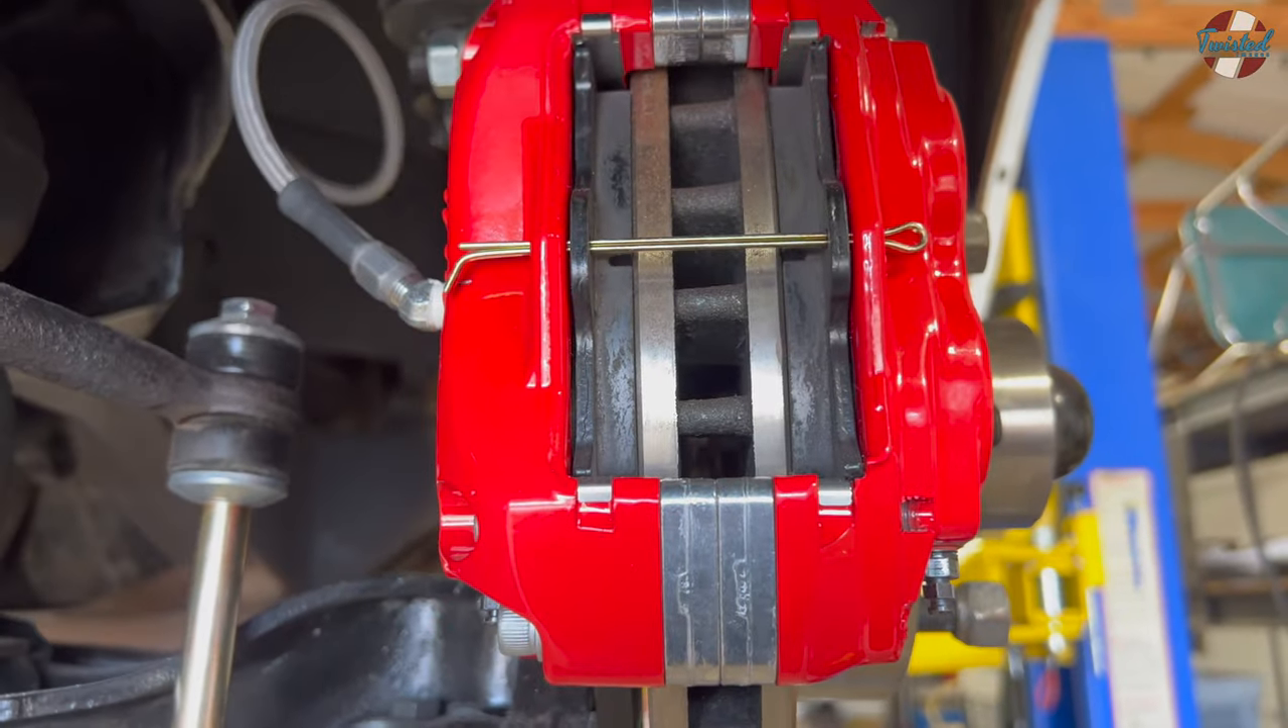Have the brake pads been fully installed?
Yes.